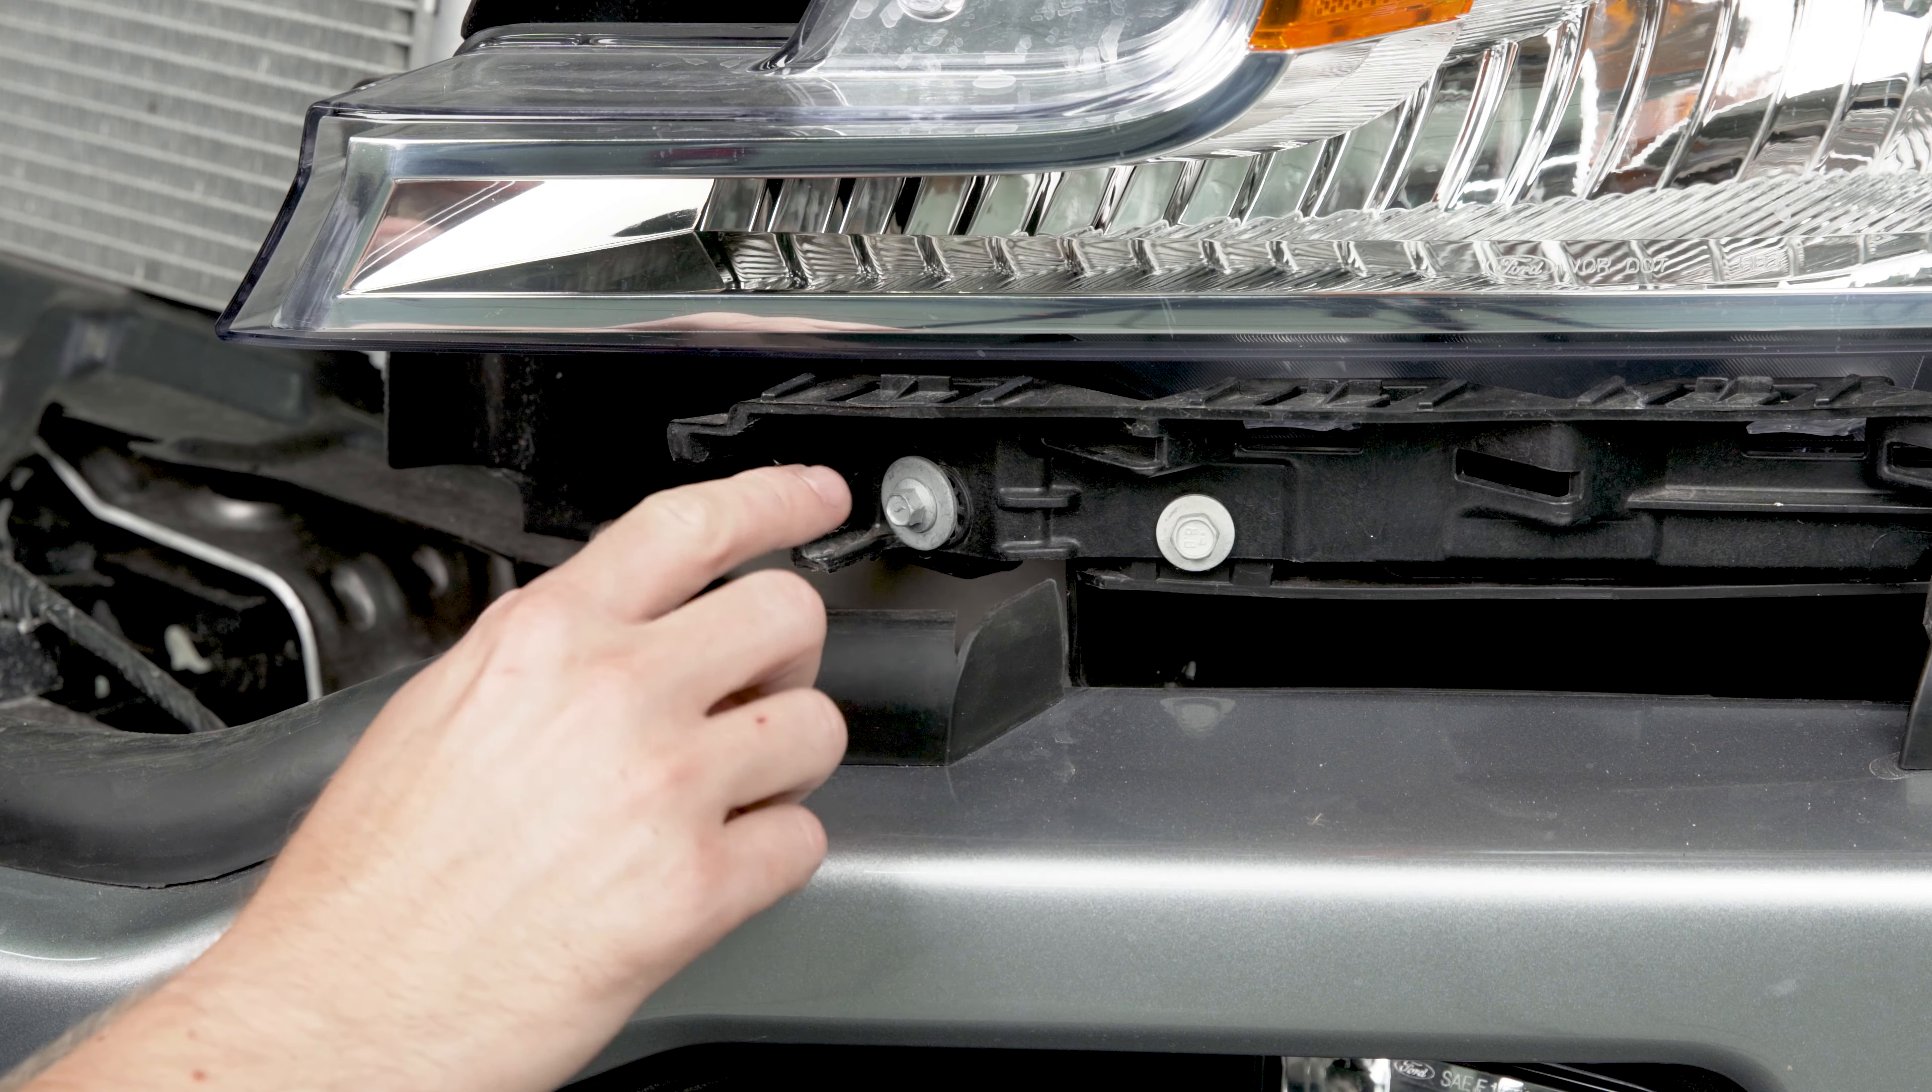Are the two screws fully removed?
No.